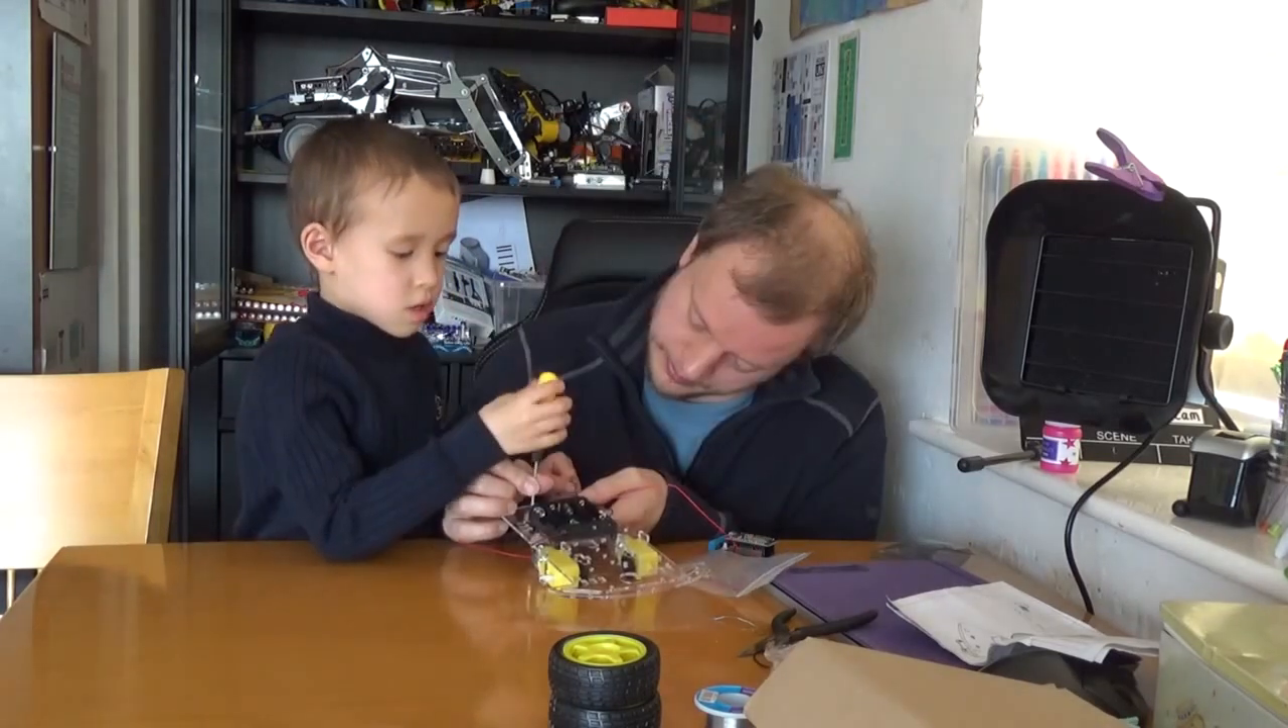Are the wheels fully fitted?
No.